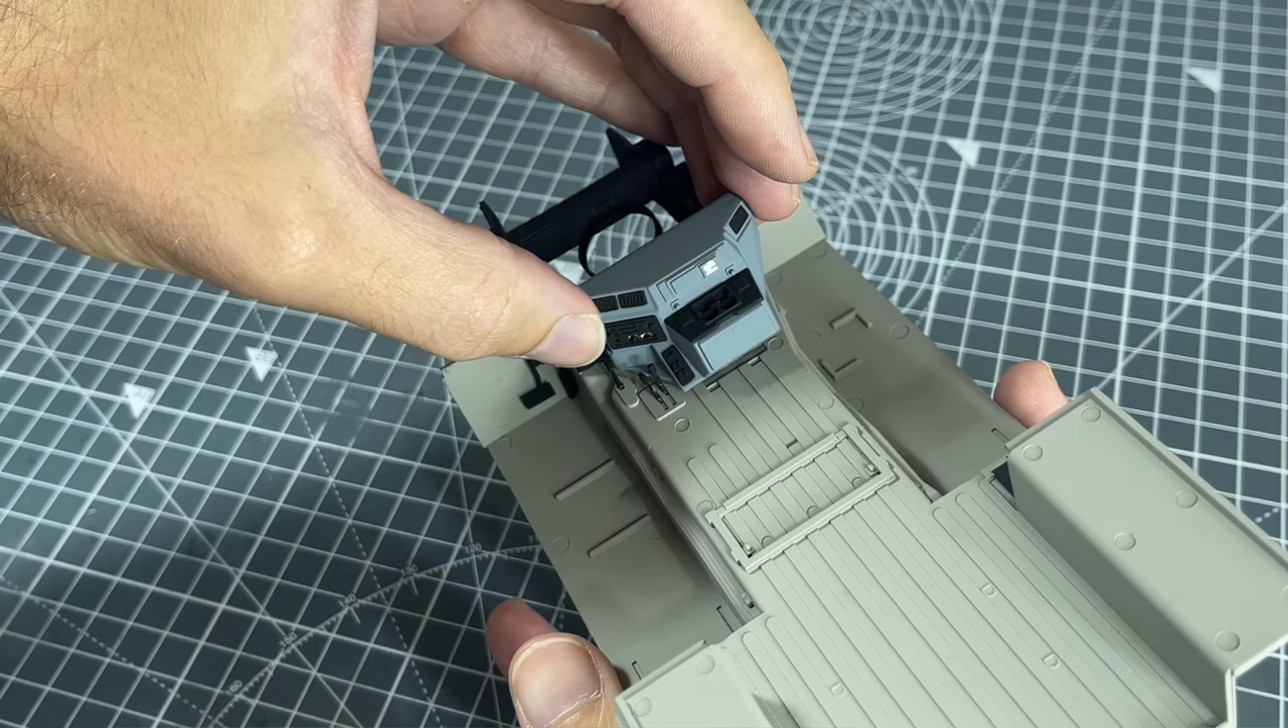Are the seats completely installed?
No.